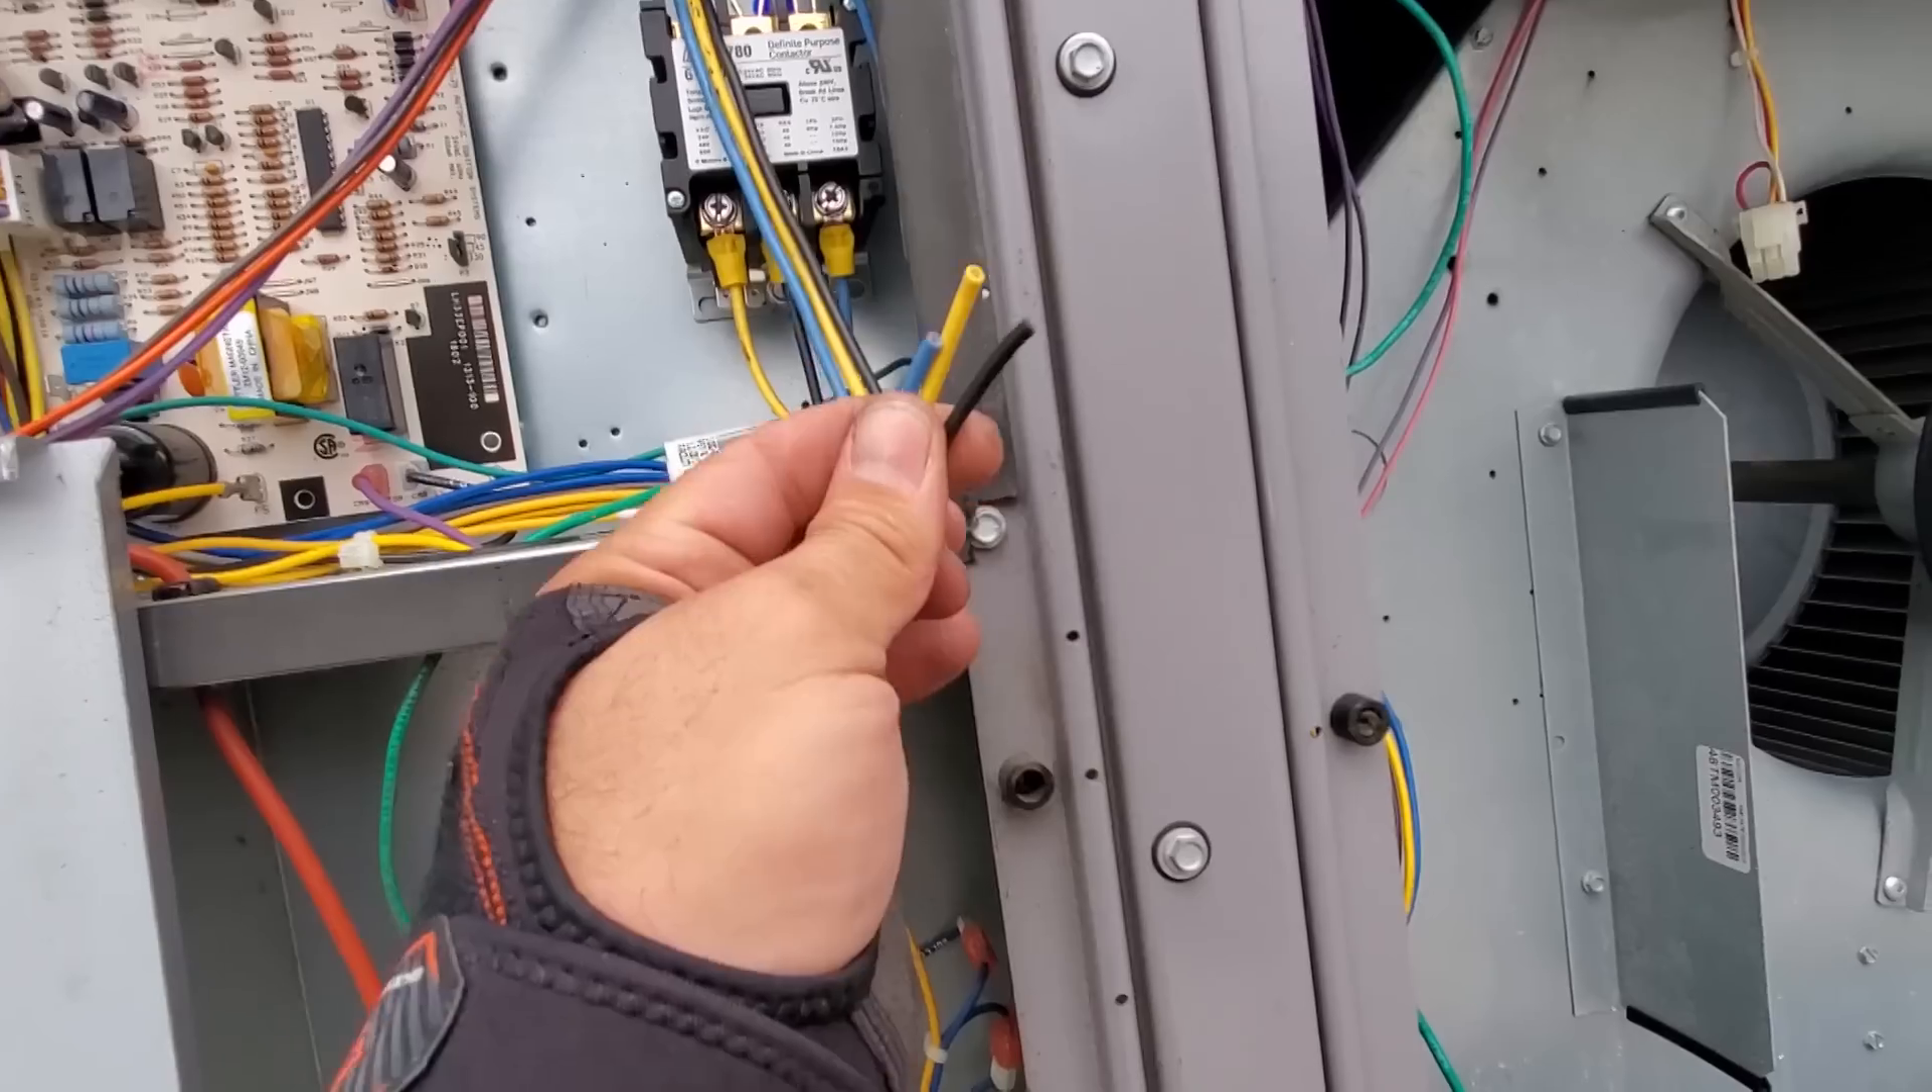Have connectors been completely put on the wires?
No.